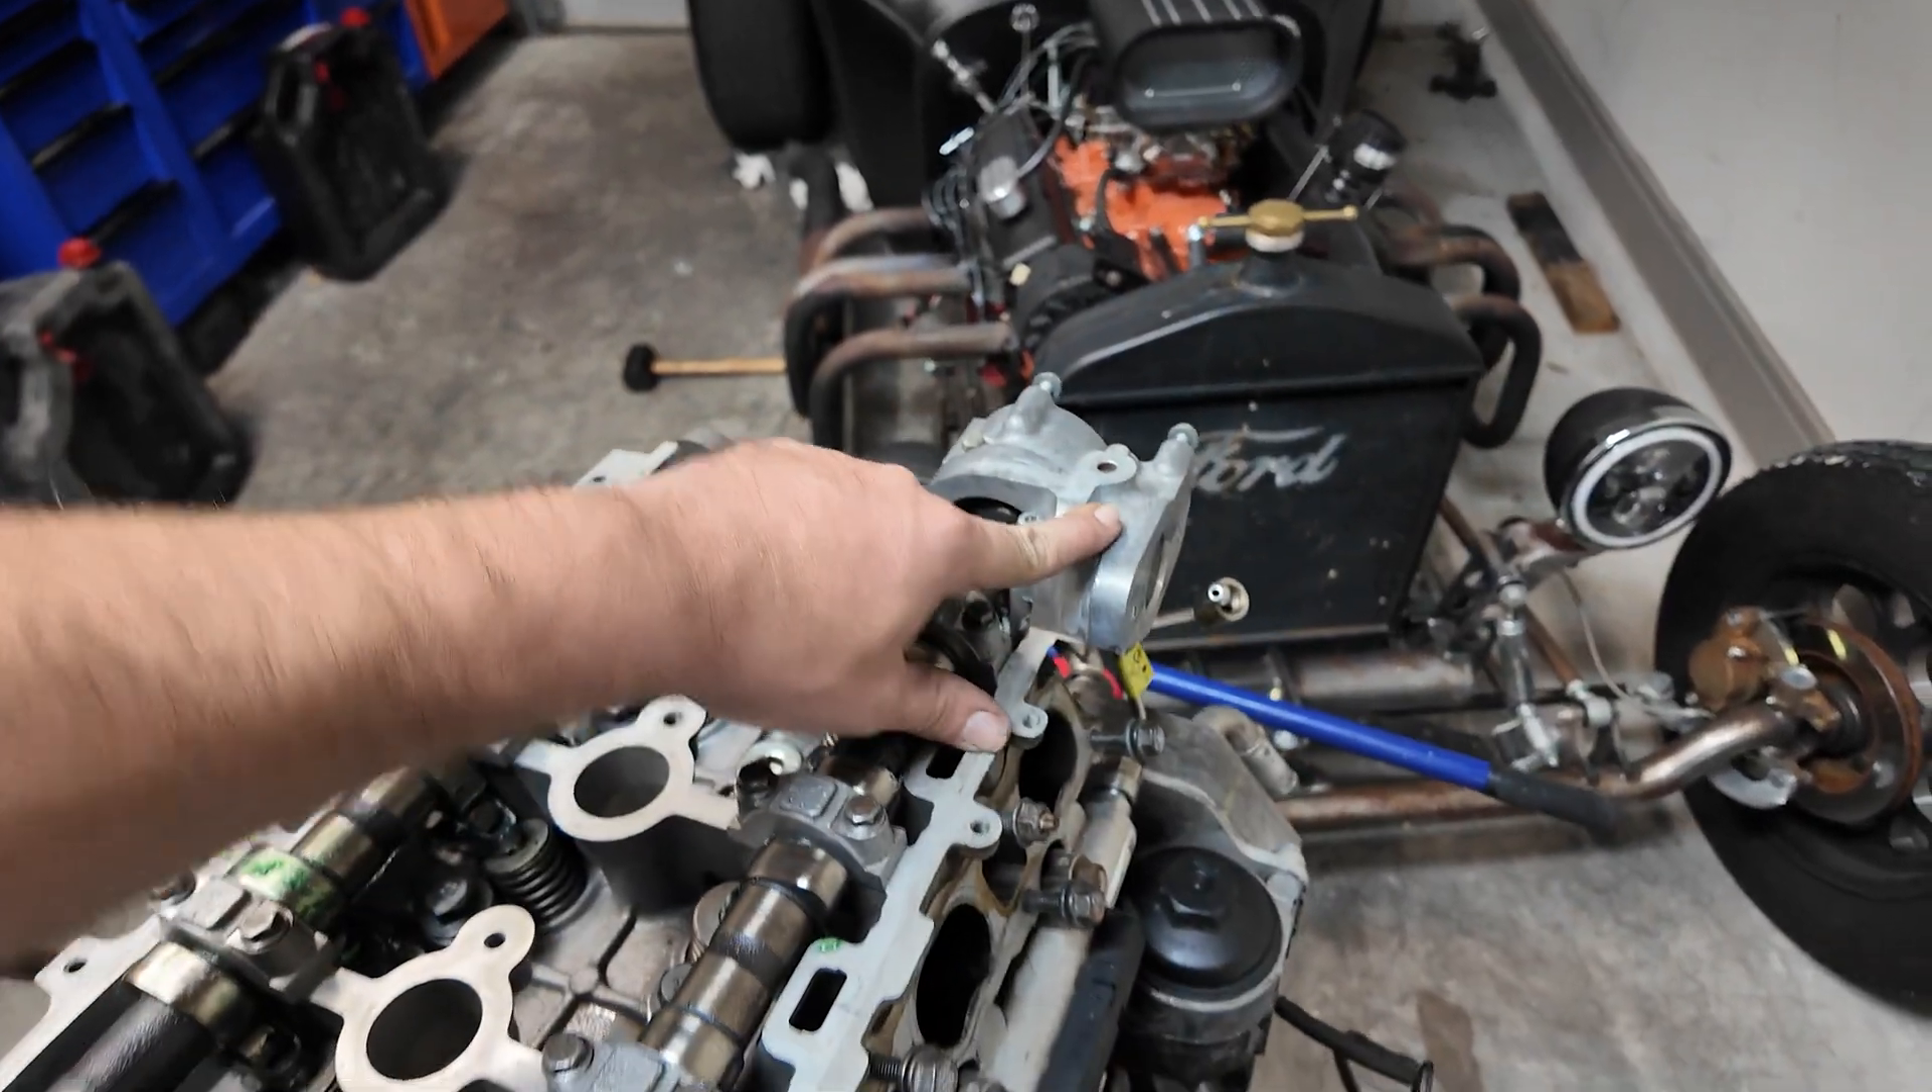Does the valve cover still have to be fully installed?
Yes.